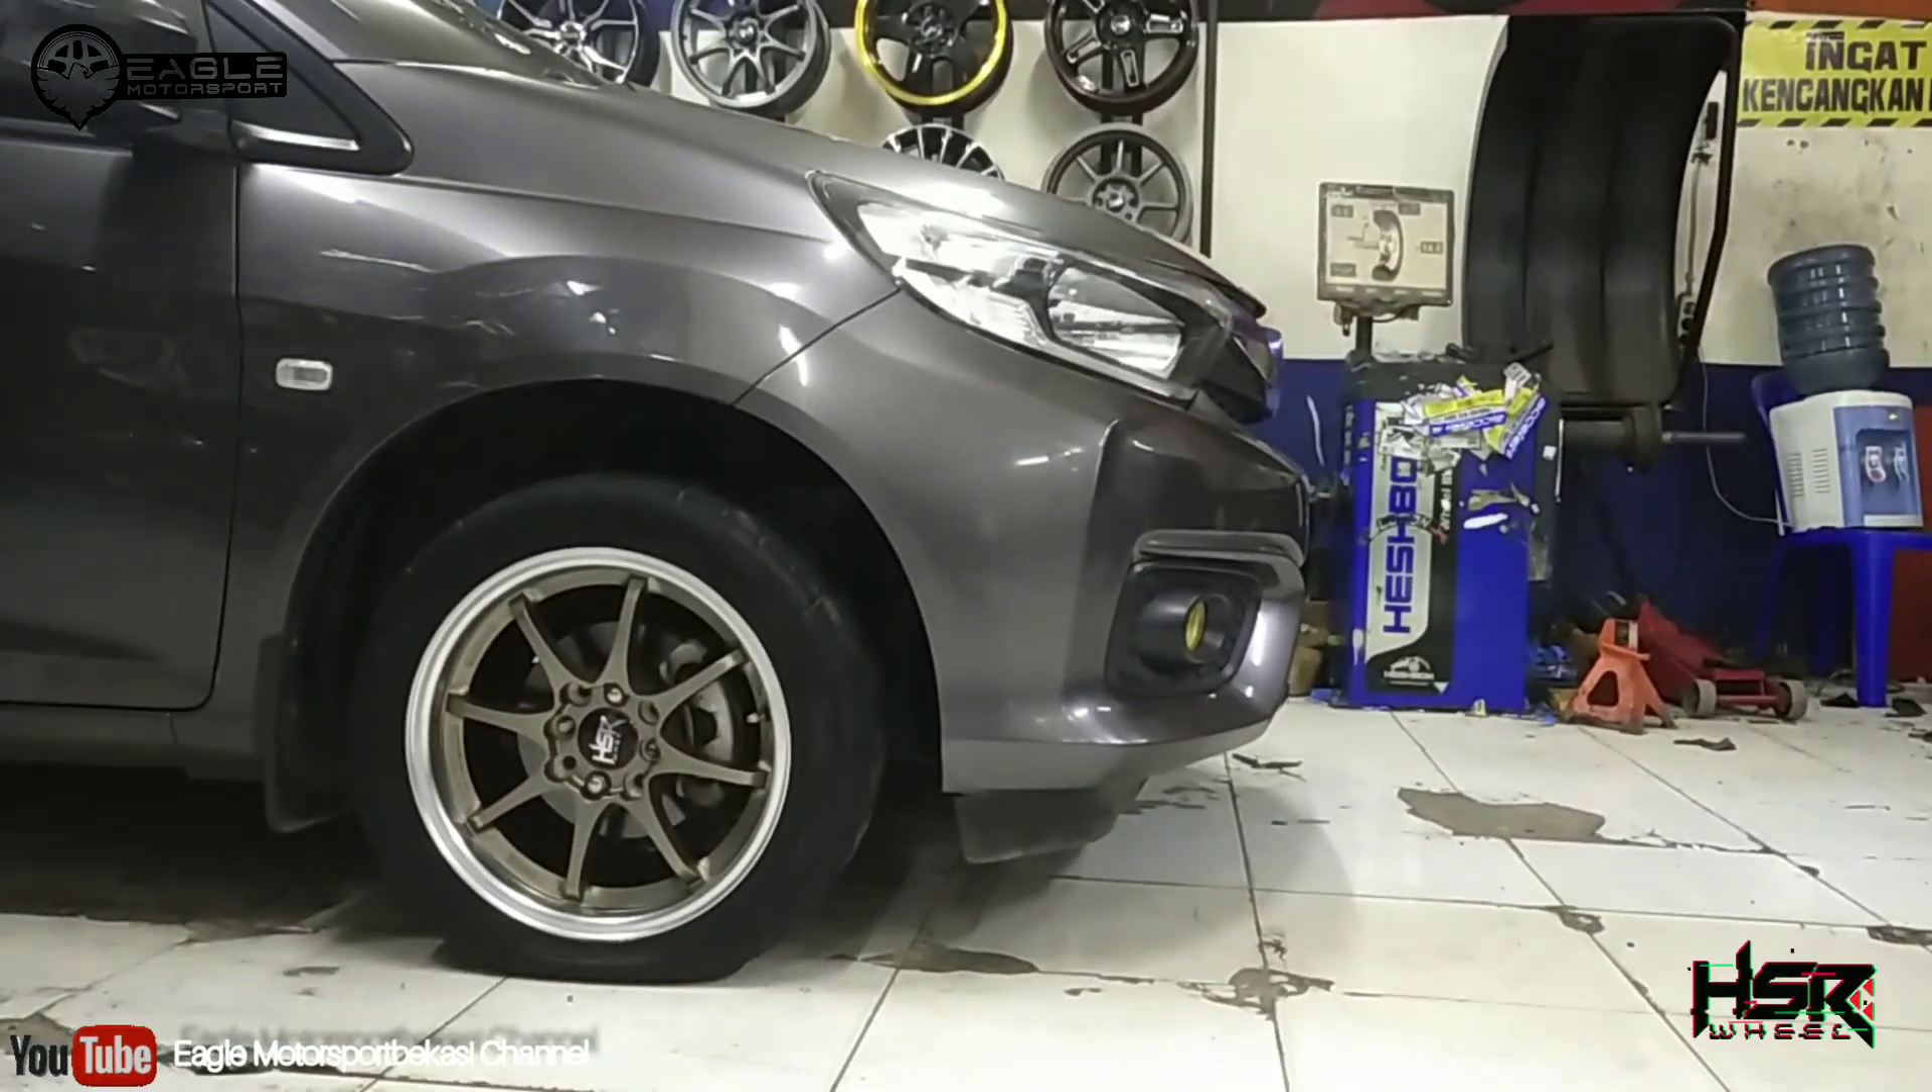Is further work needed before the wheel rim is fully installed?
No.